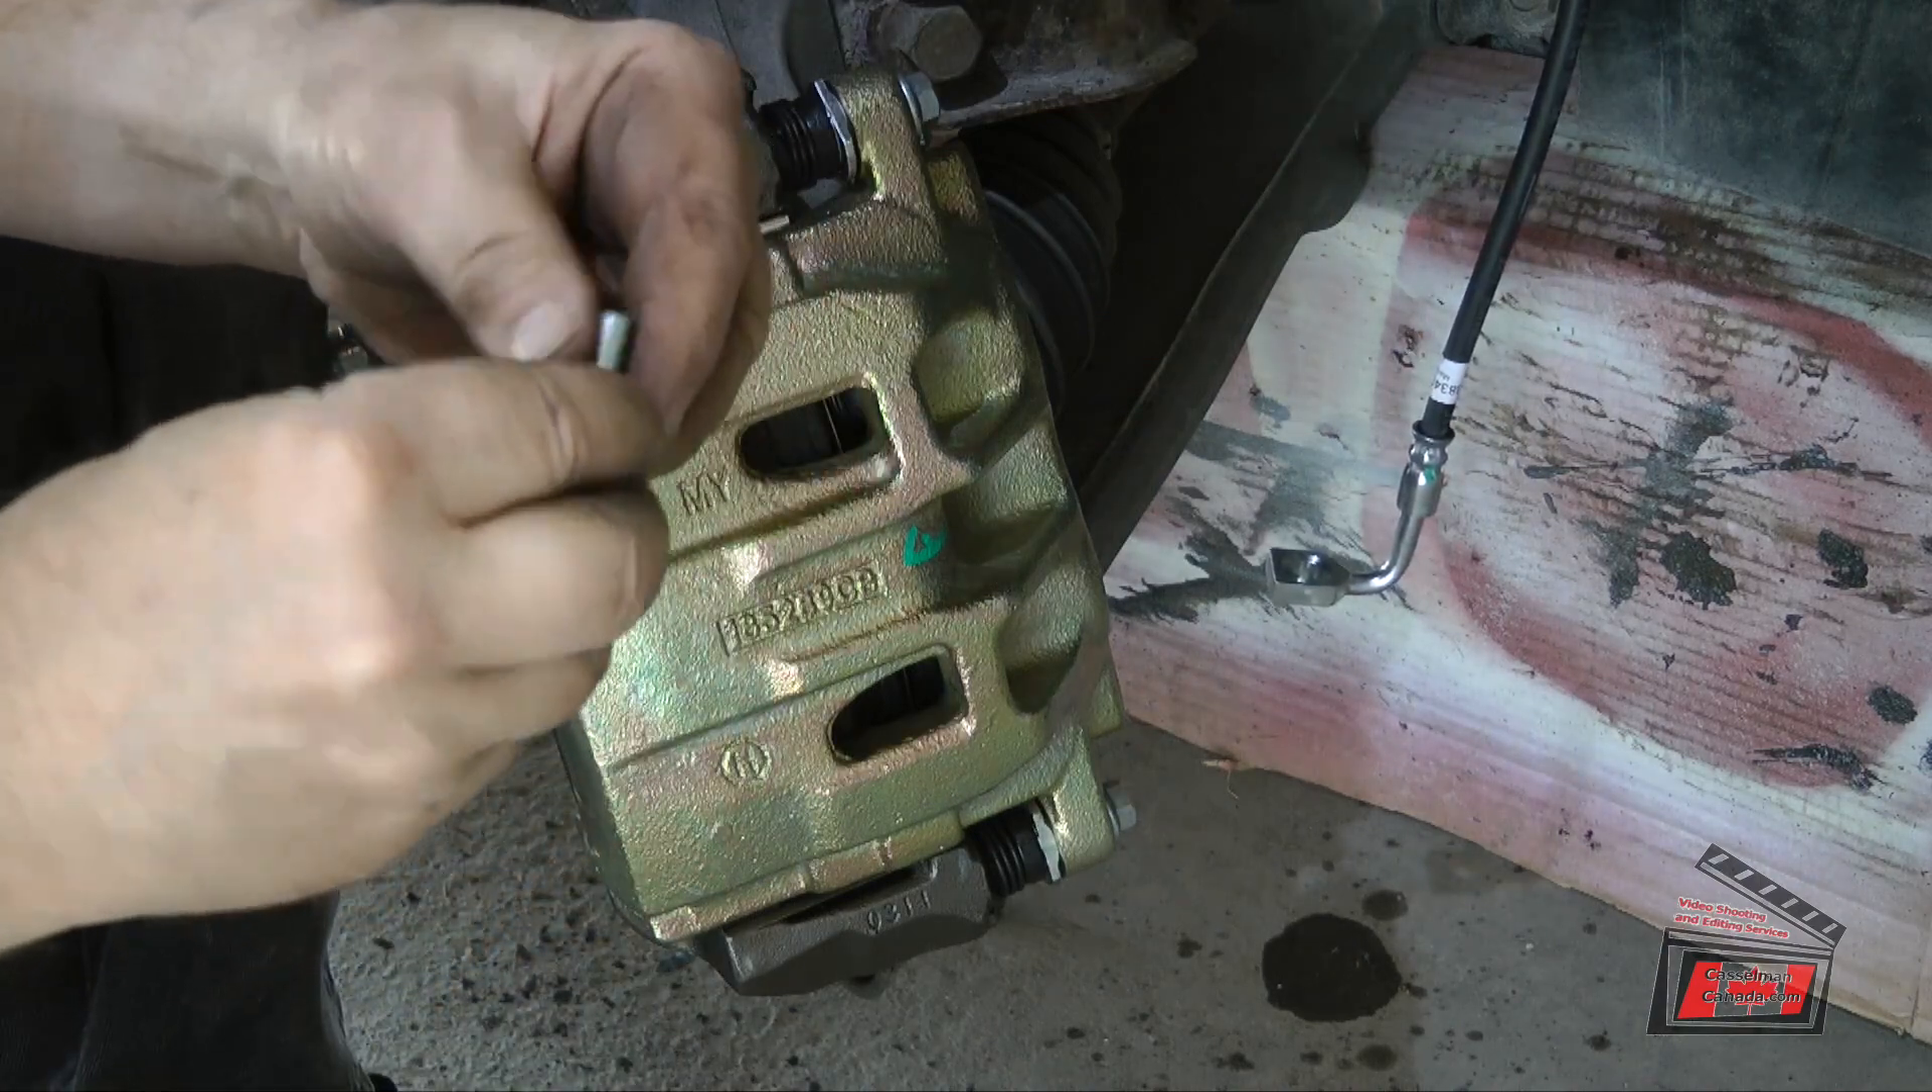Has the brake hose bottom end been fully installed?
No.